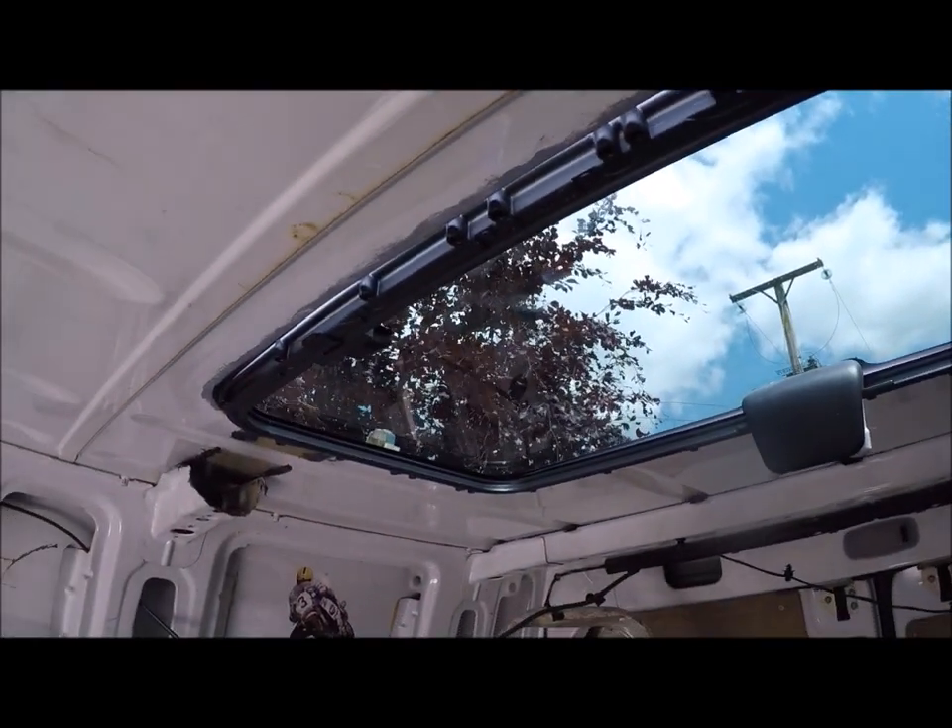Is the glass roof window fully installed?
Yes.